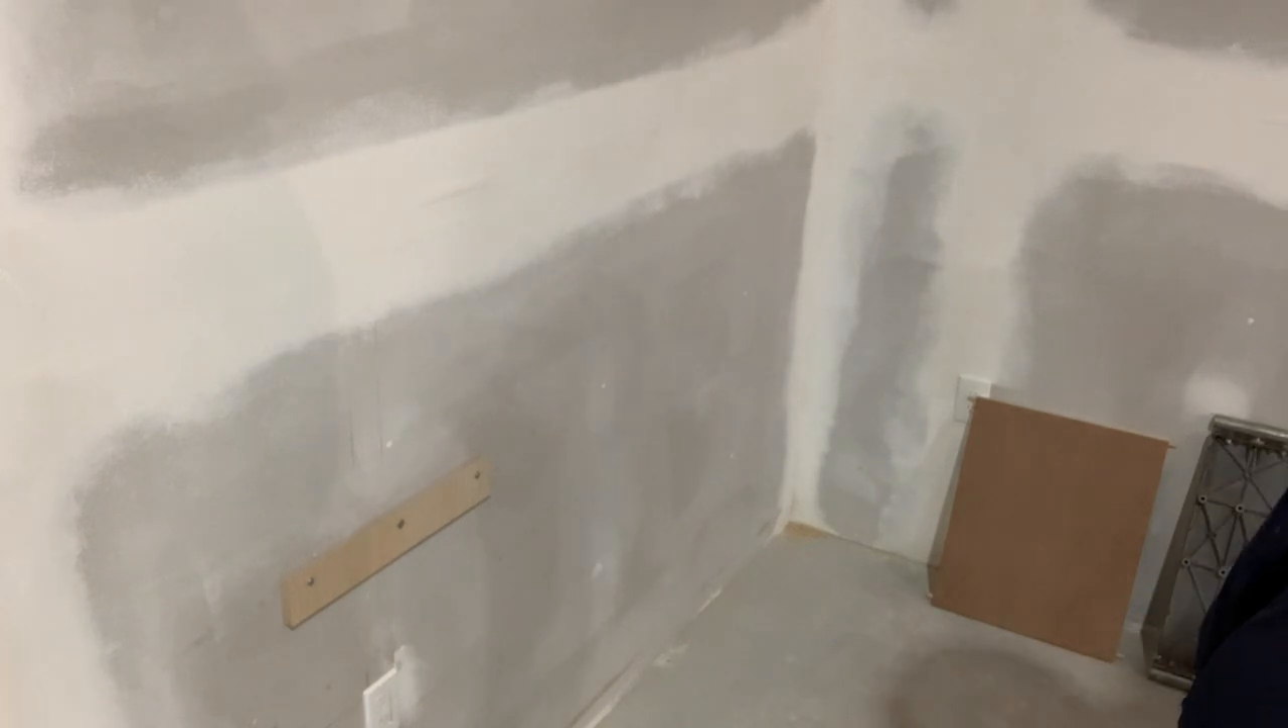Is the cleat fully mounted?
Yes.